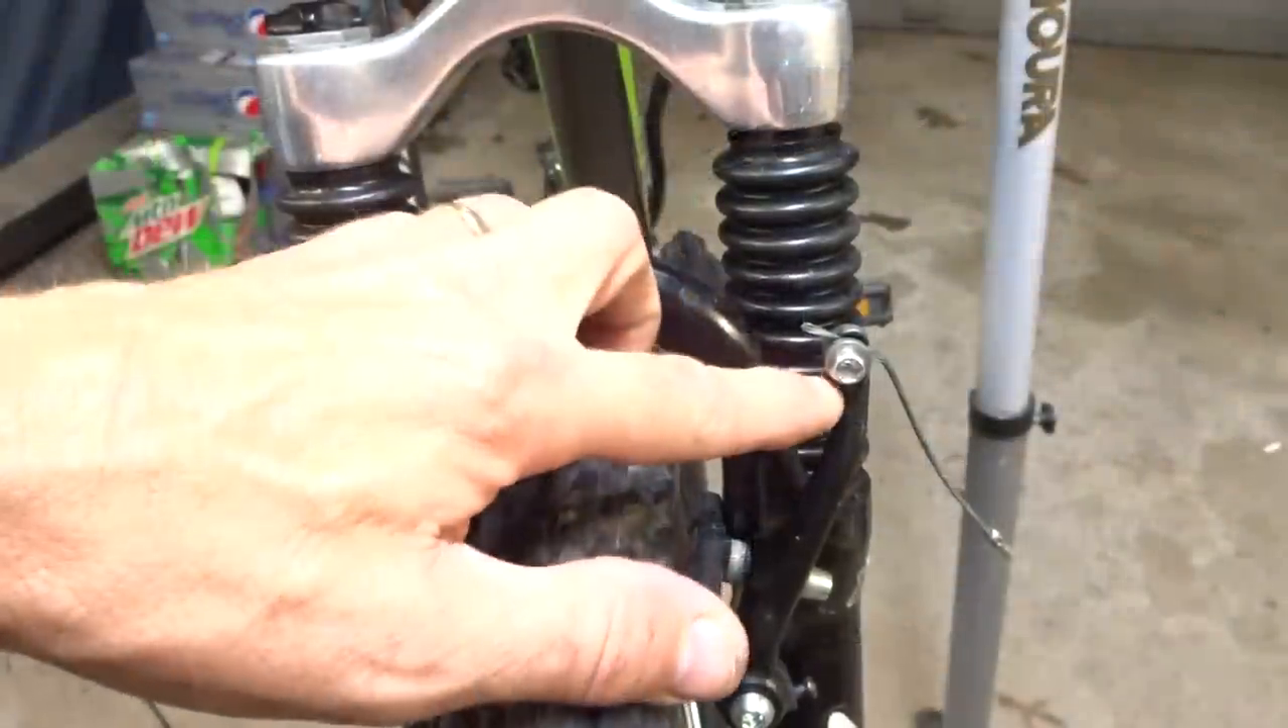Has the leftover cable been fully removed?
No.